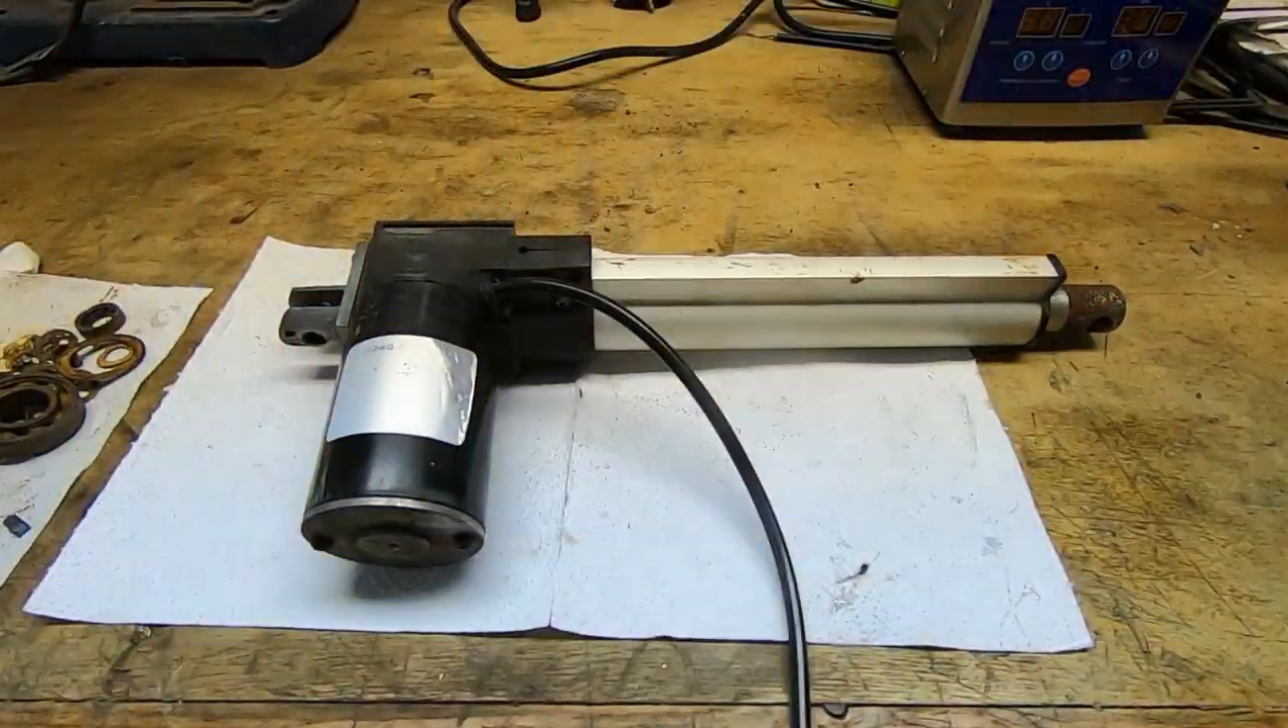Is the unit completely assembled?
Yes.